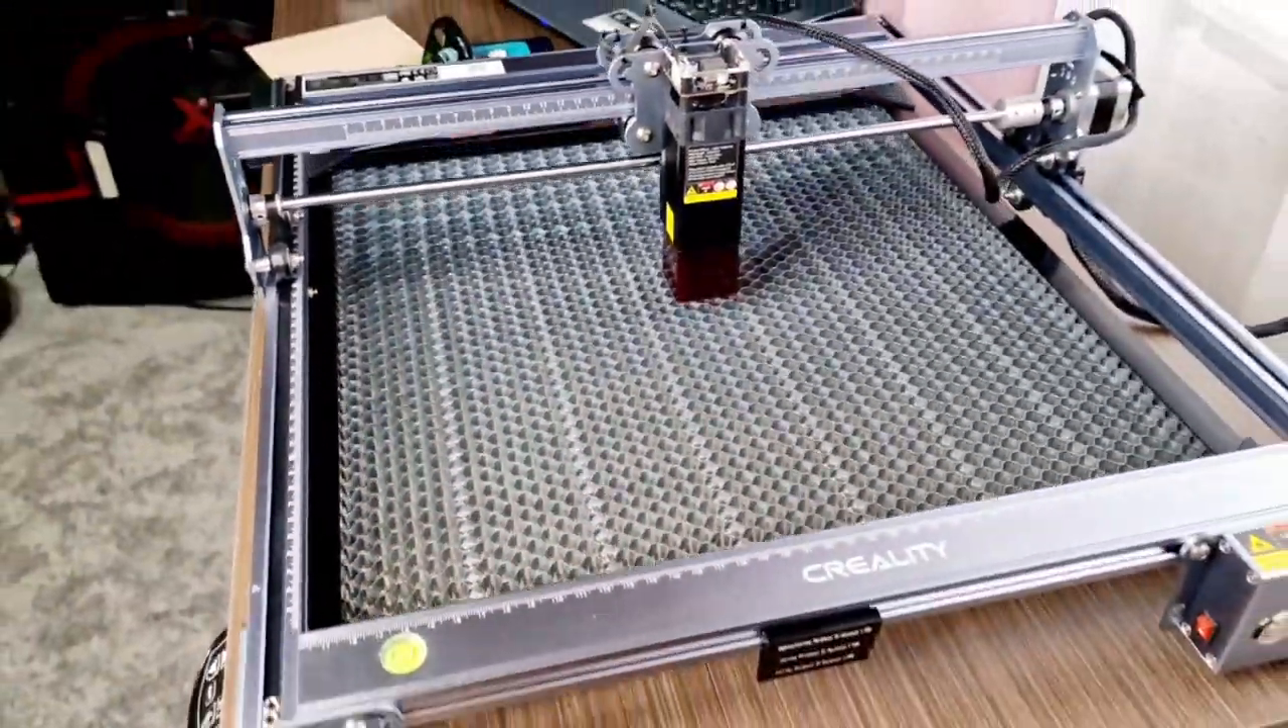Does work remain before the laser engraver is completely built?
No.